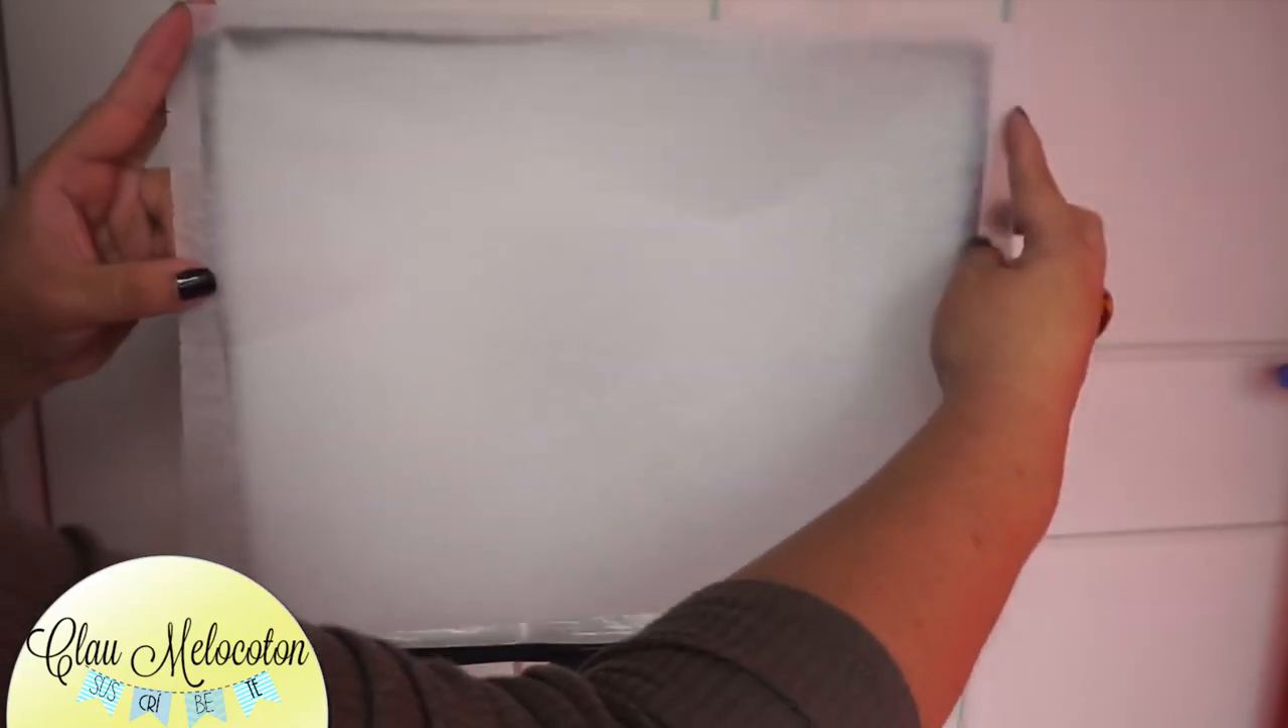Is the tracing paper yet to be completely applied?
Yes.